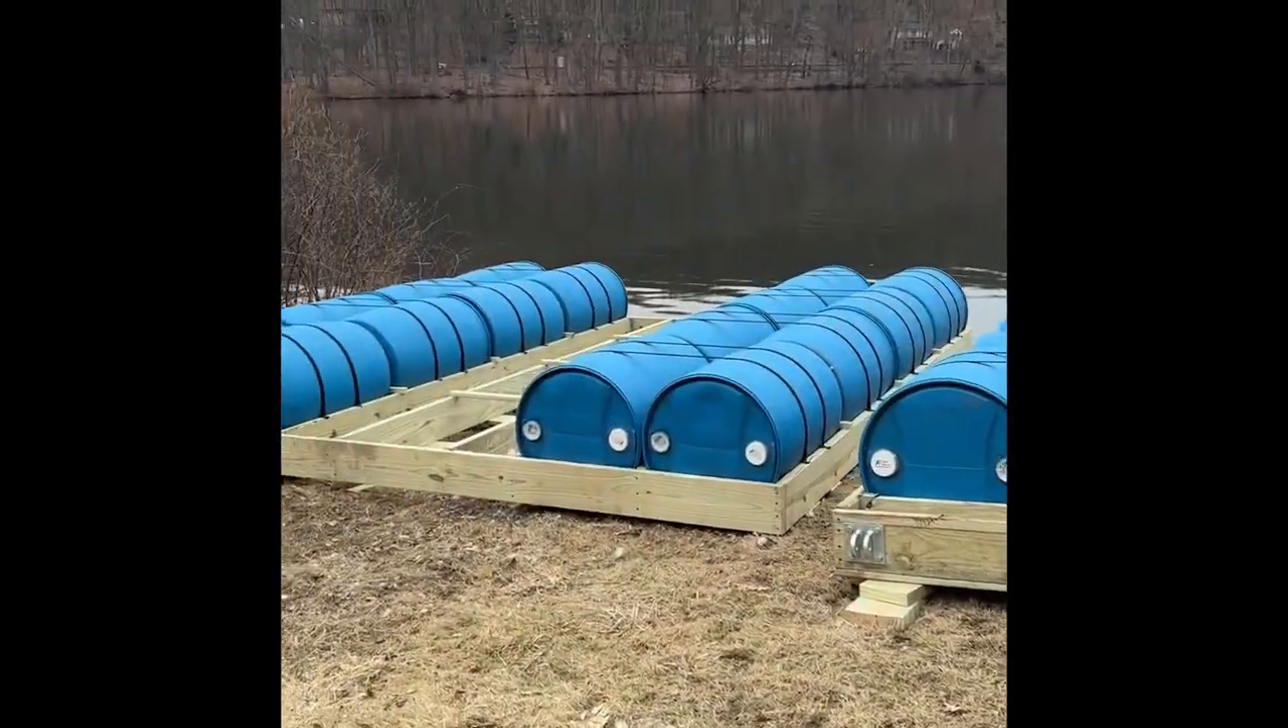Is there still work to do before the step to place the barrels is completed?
No.